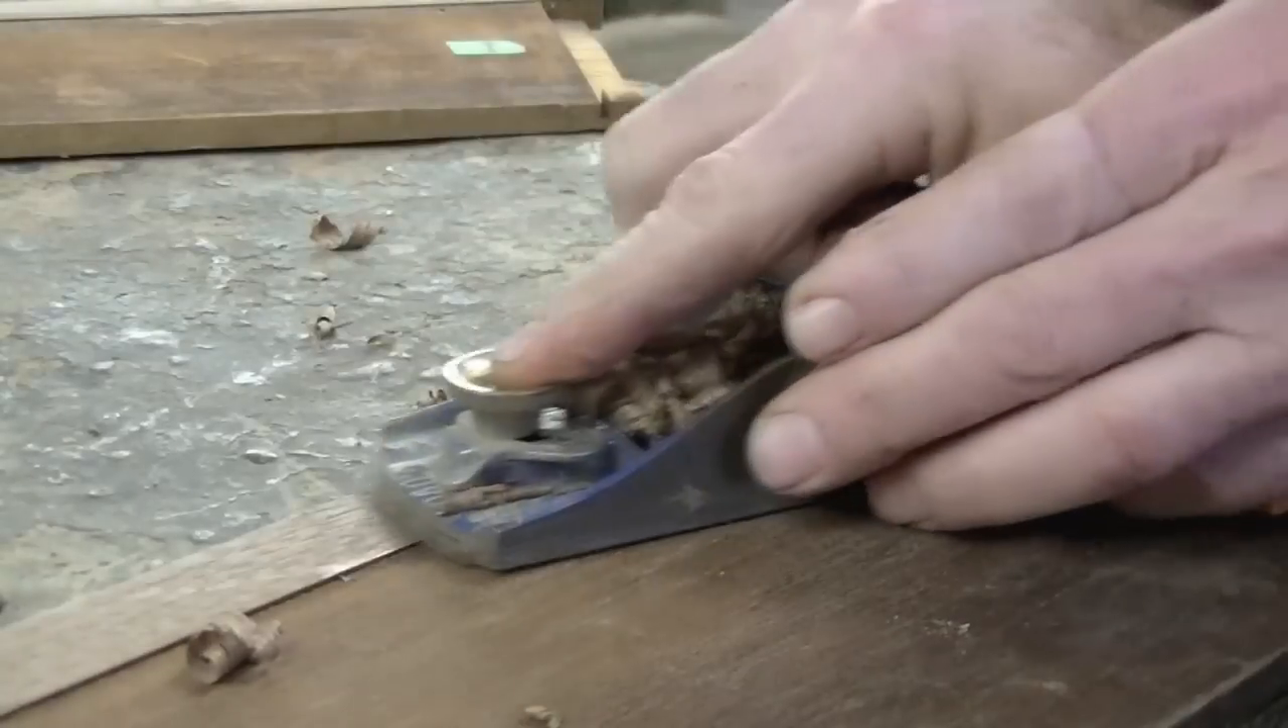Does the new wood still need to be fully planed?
Yes.